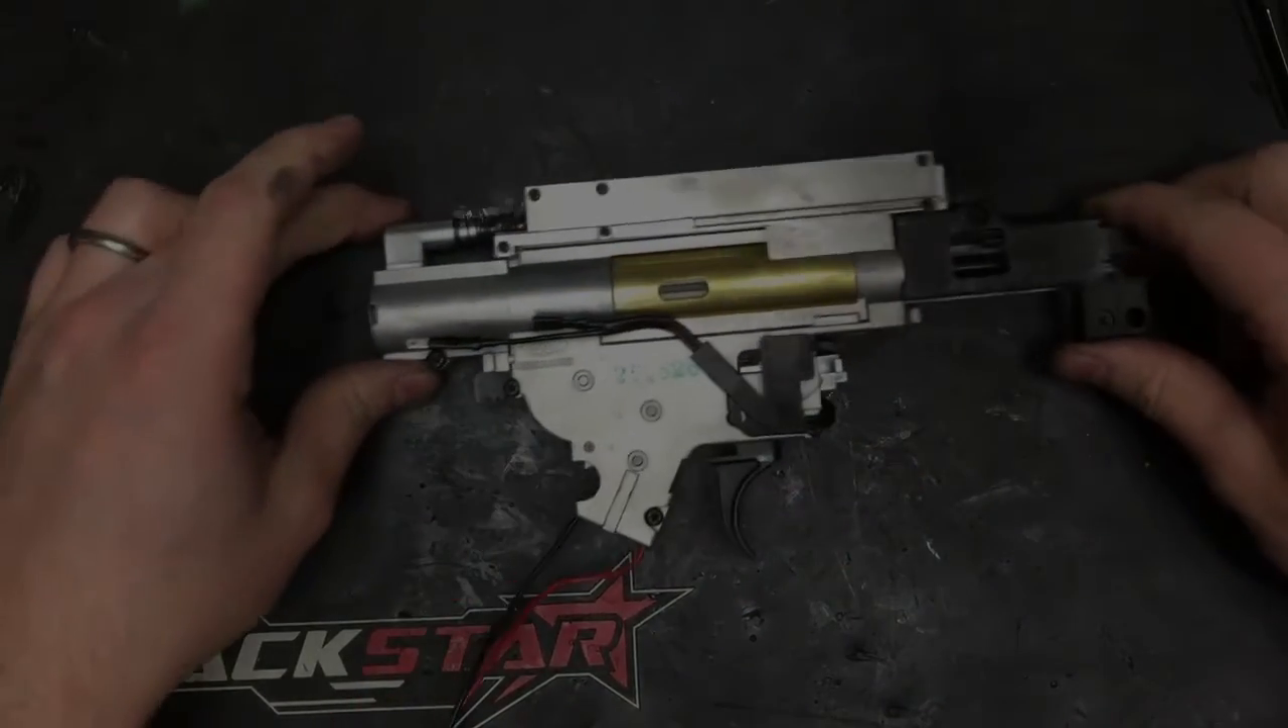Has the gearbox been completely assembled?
Yes.